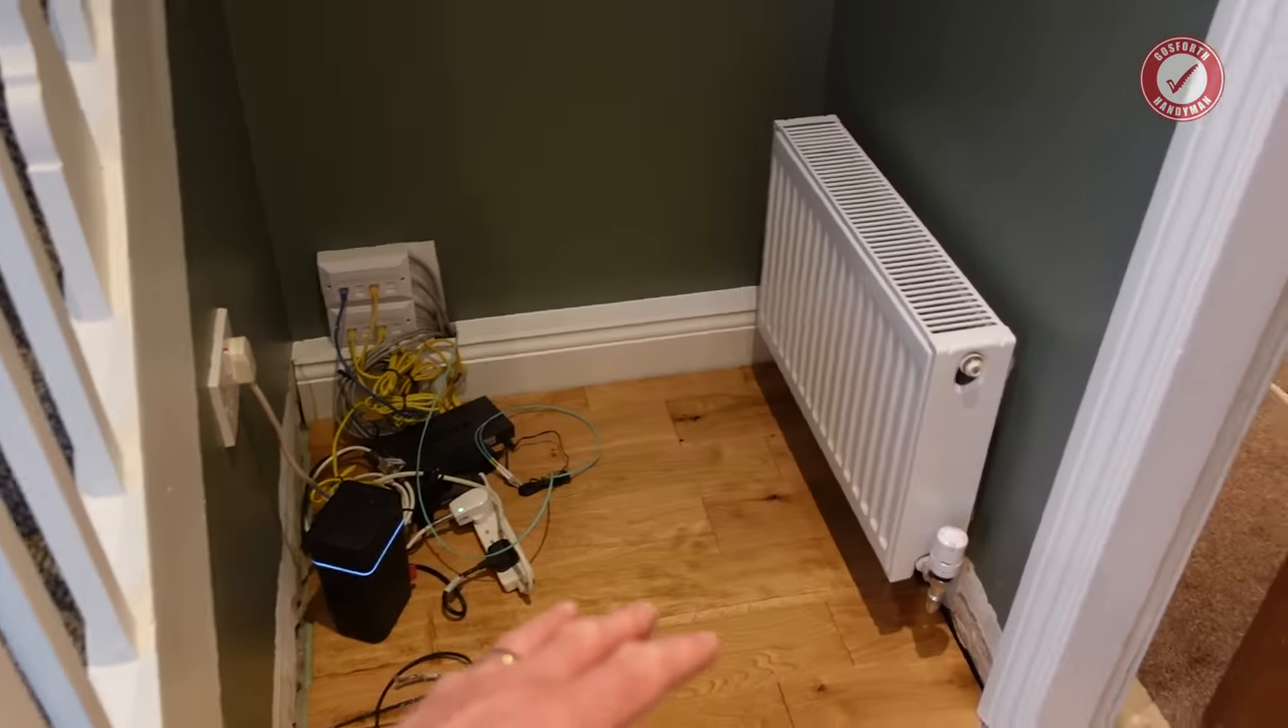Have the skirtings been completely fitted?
No.